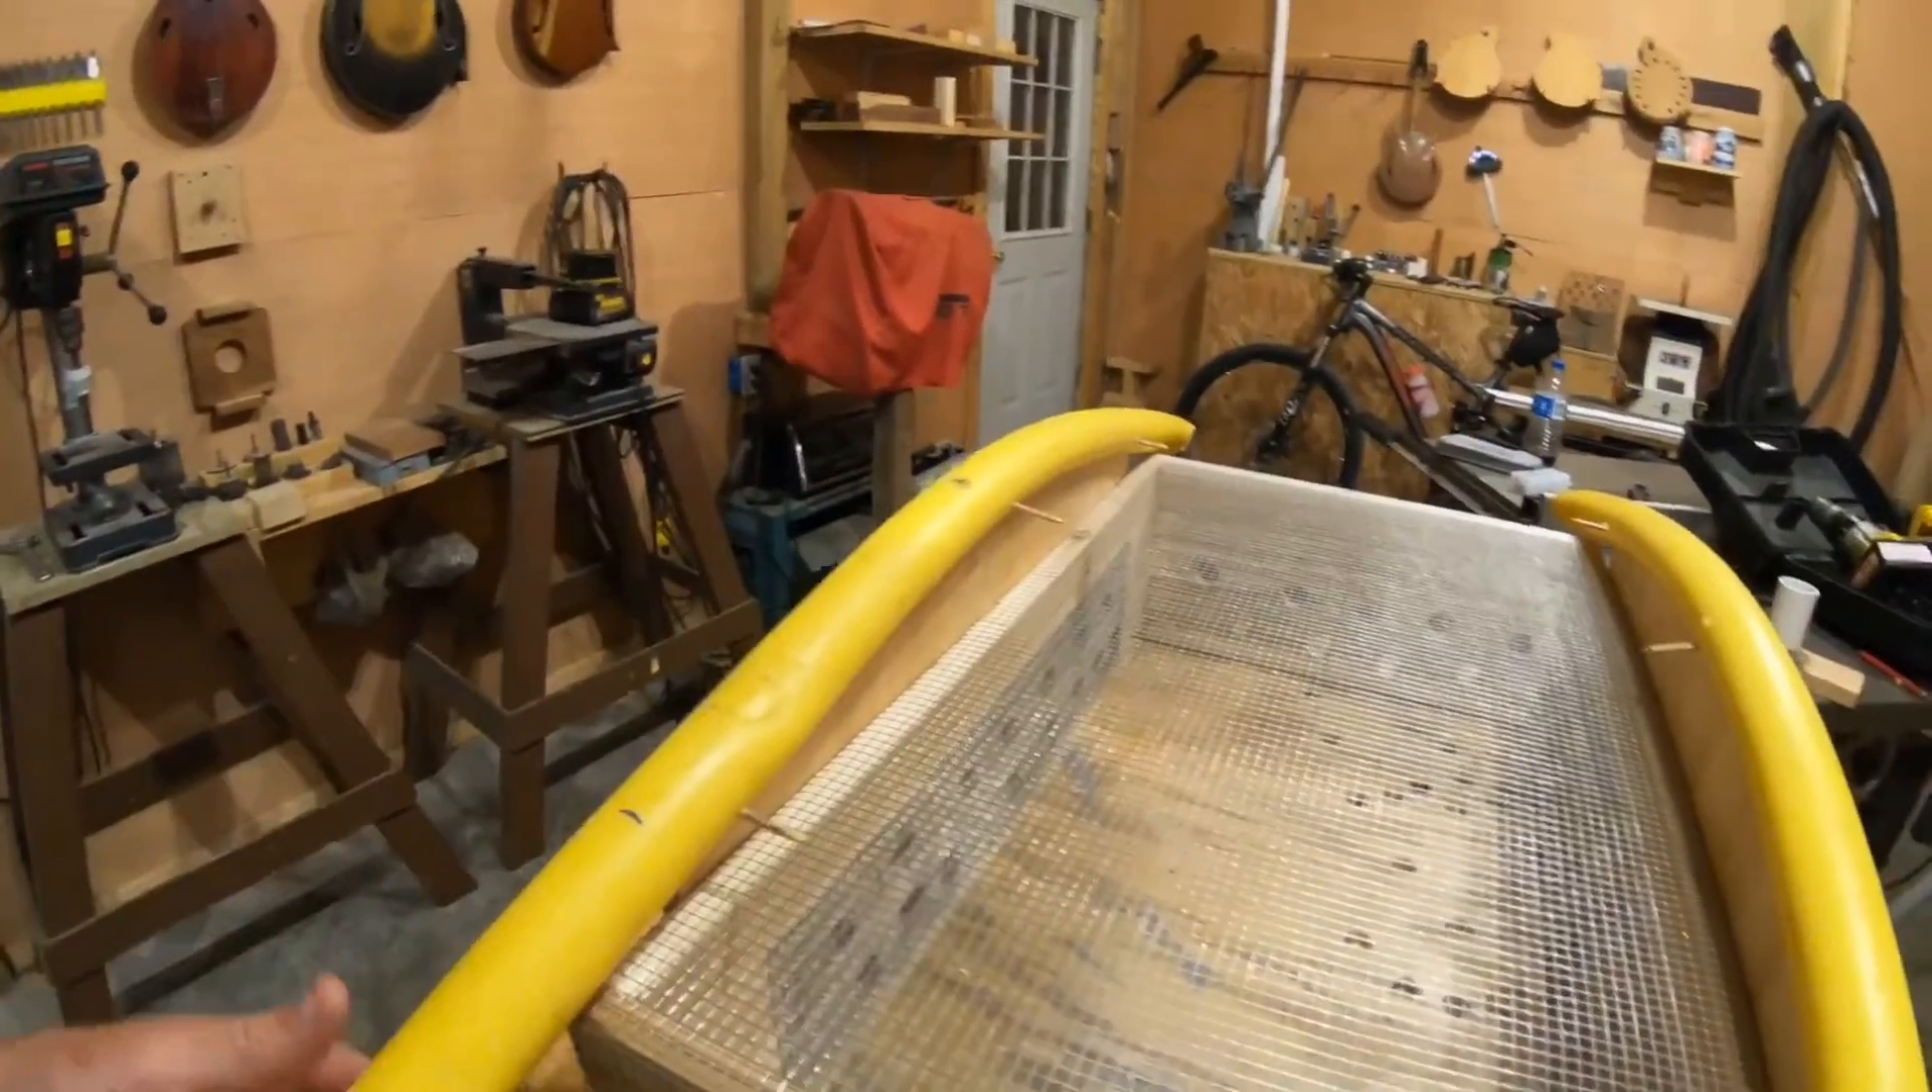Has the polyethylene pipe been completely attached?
Yes.